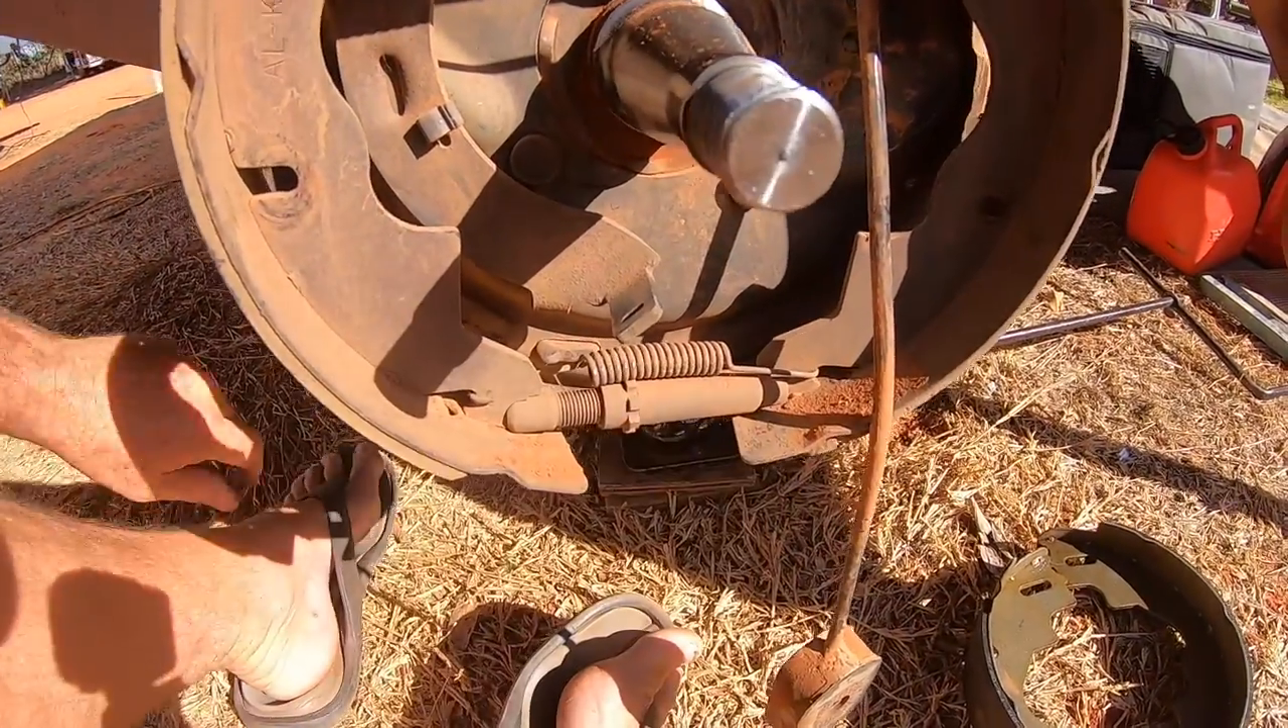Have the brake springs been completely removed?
No.